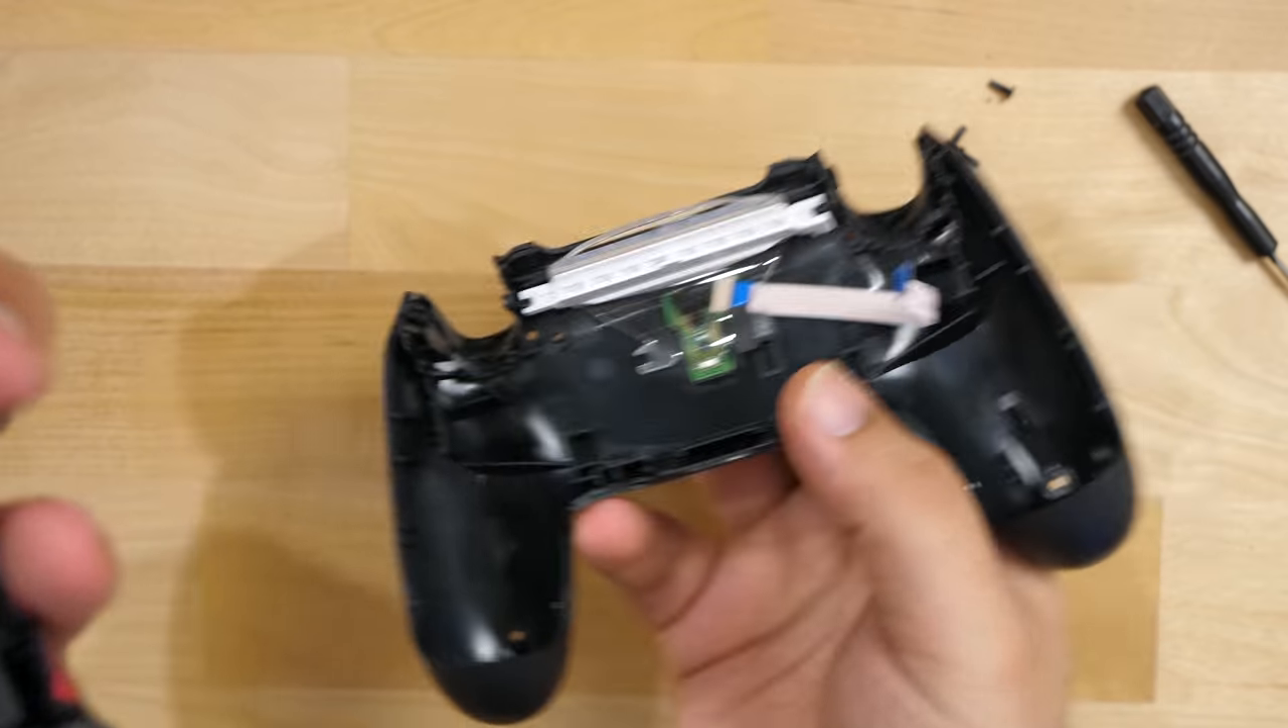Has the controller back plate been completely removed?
Yes.